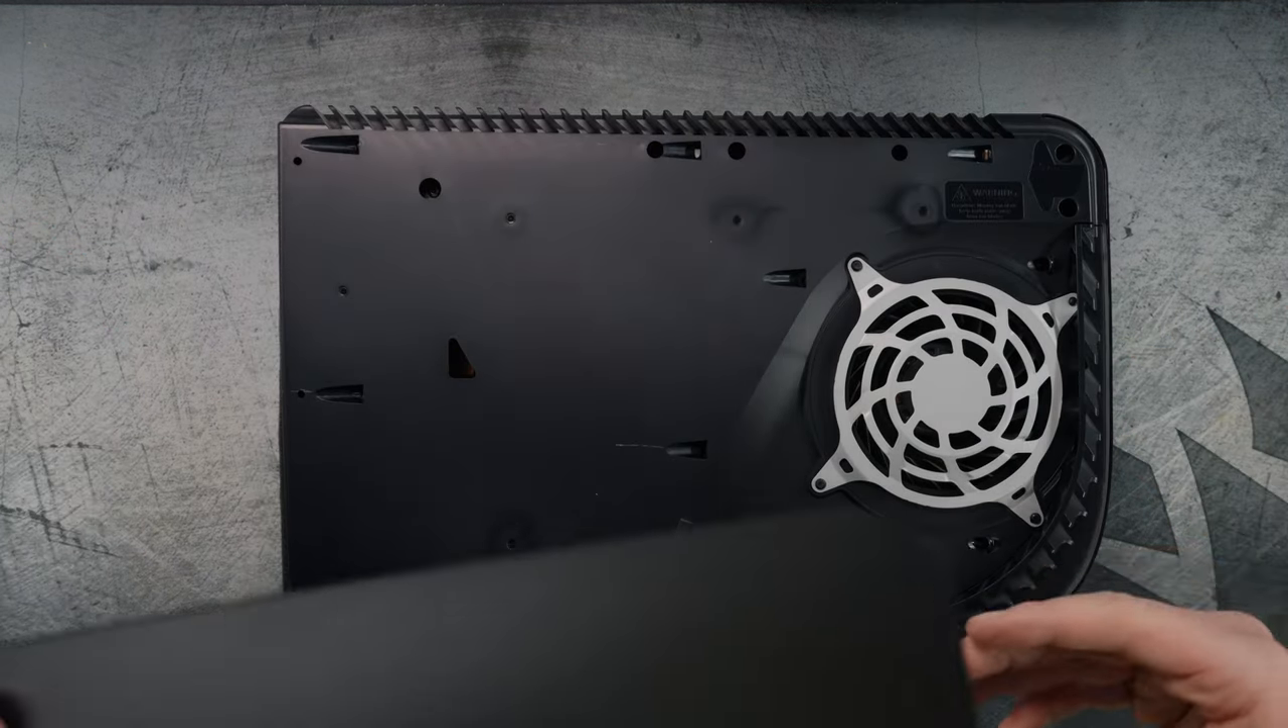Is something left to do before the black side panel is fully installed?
Yes.